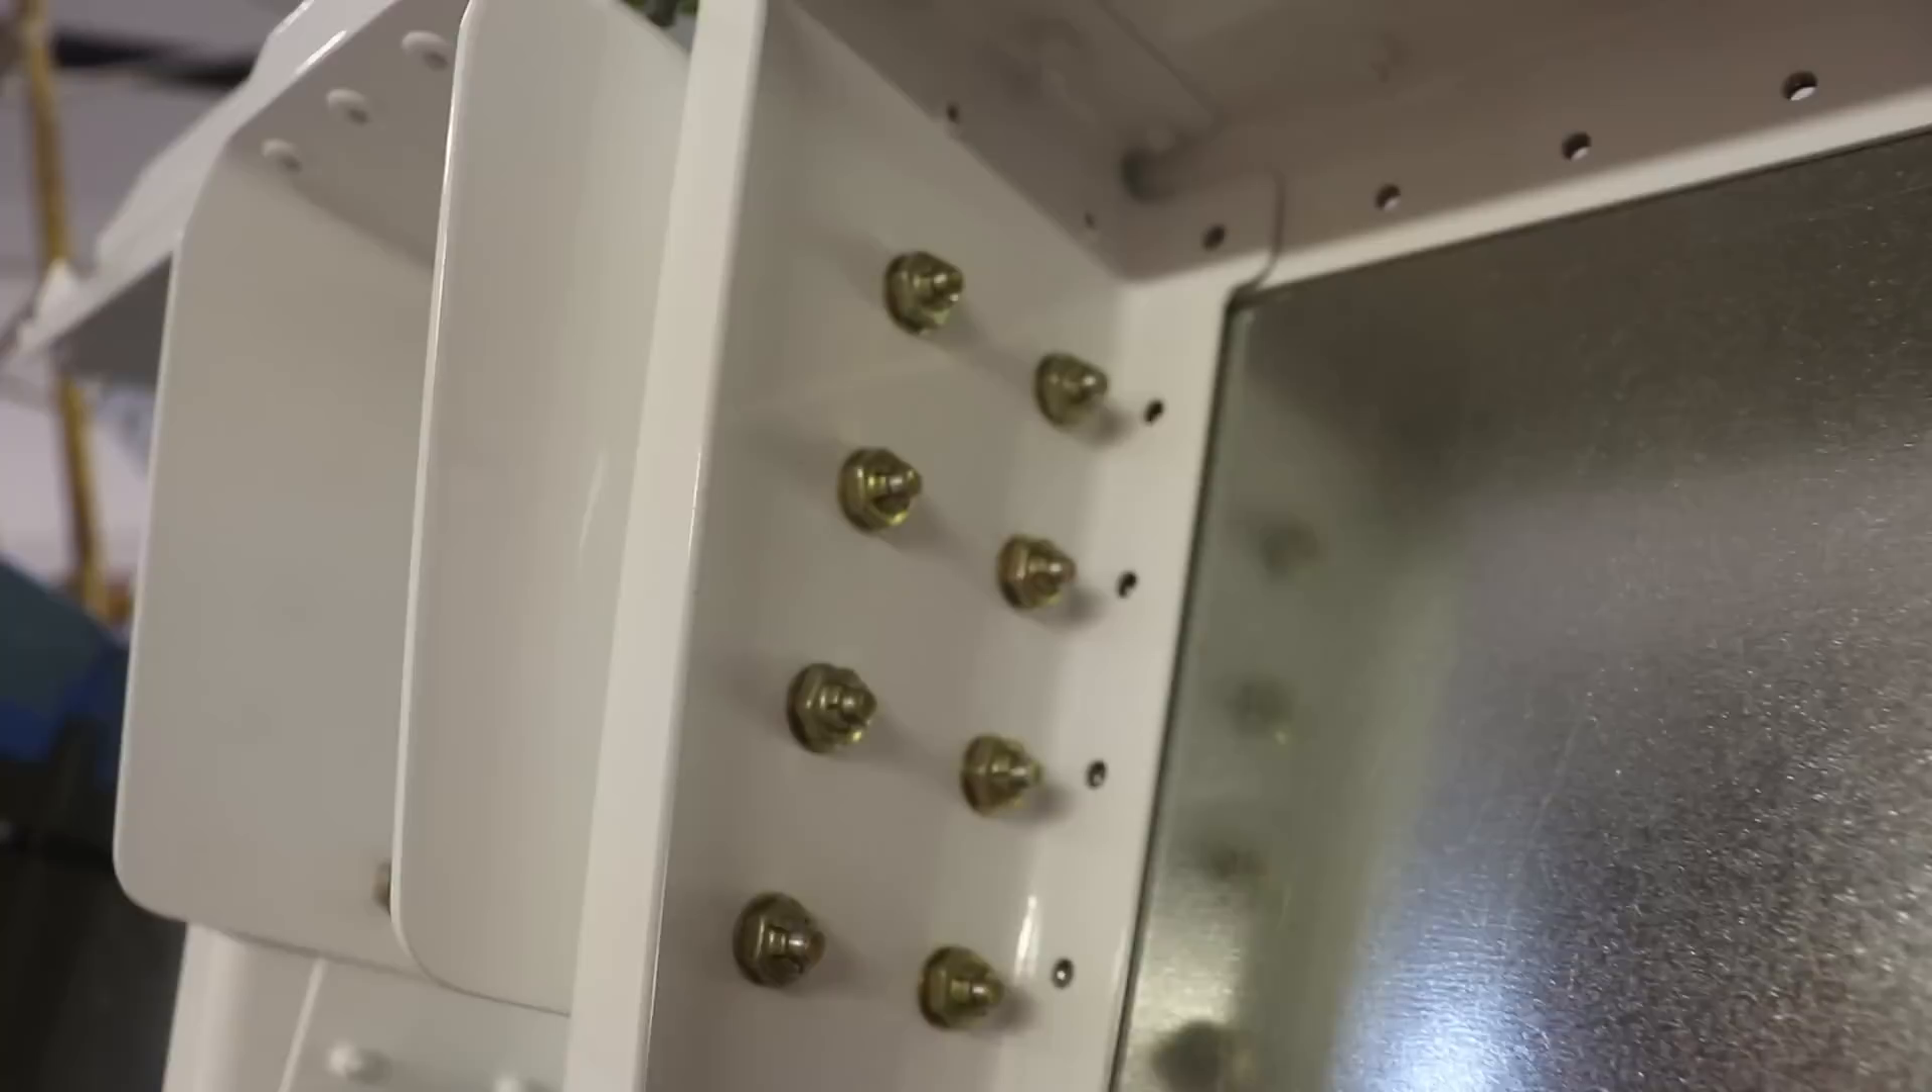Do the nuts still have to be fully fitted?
No.